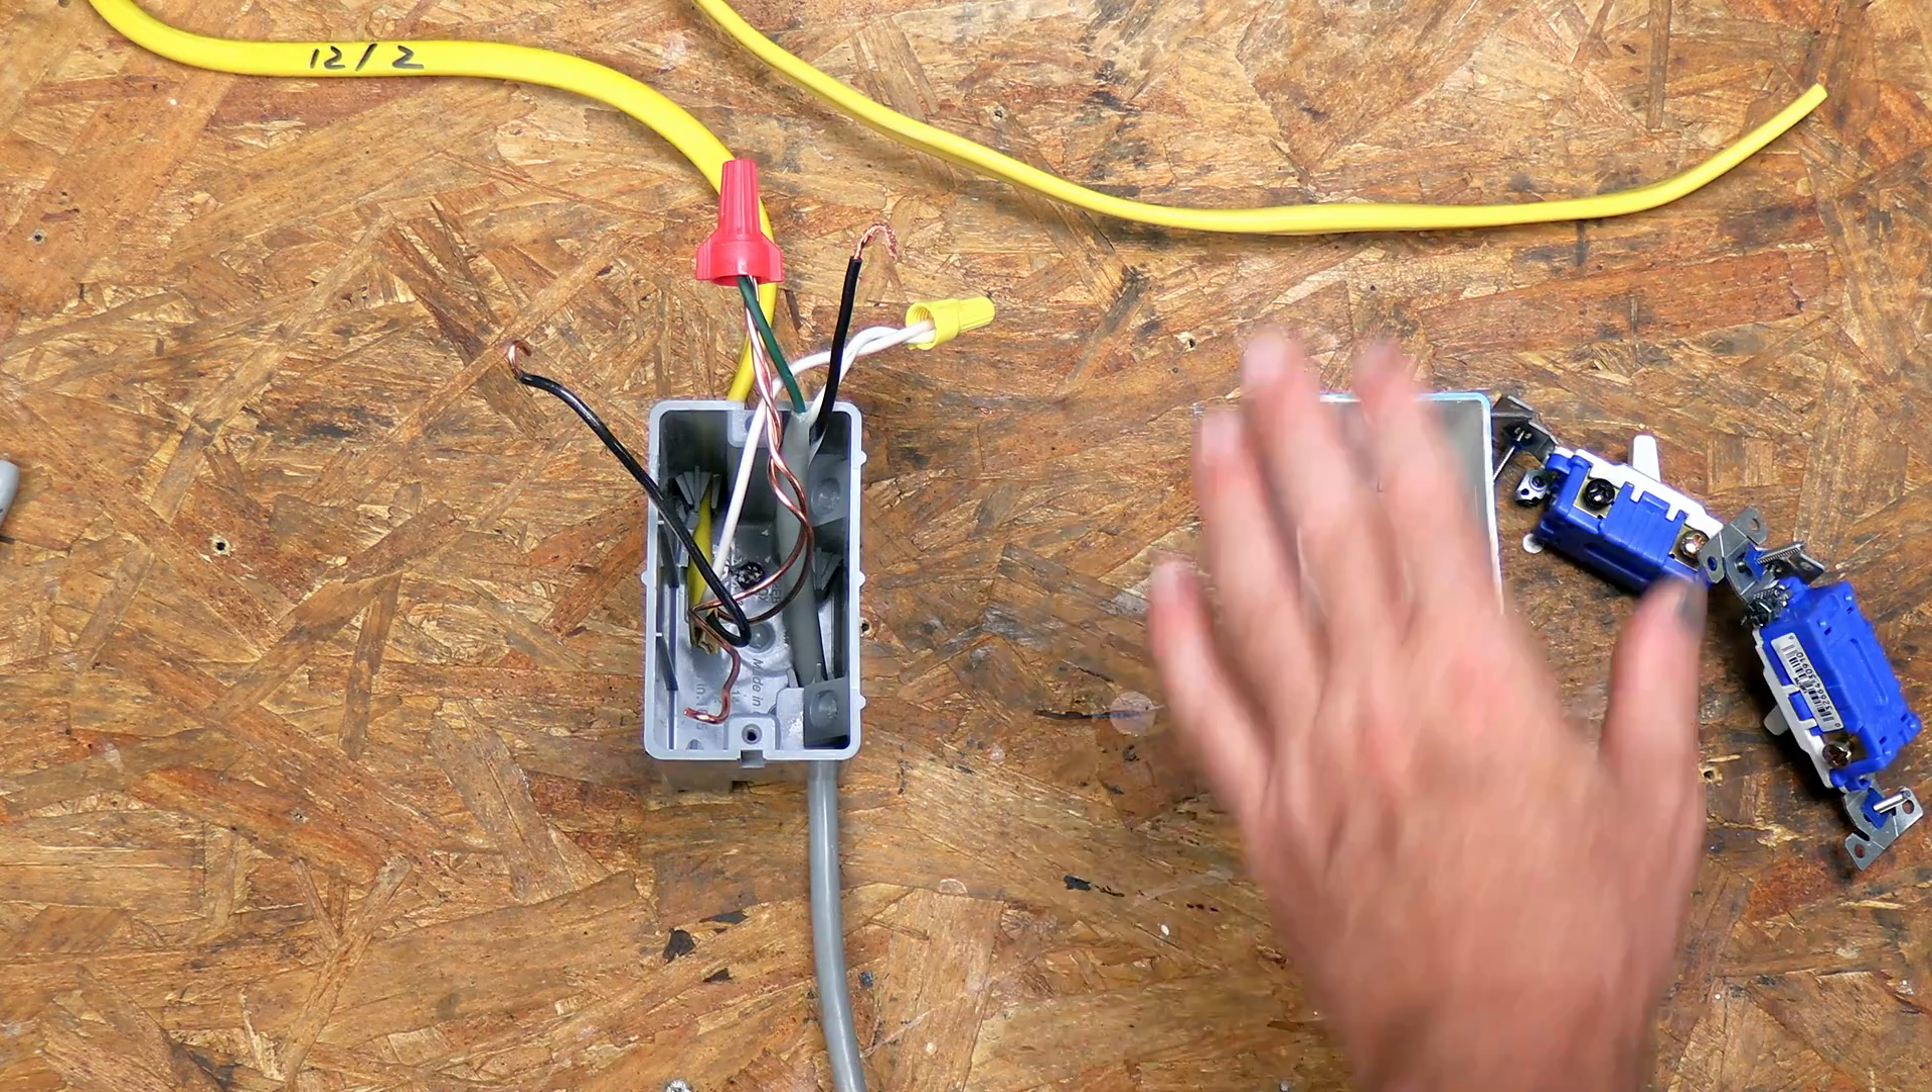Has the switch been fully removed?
Yes.